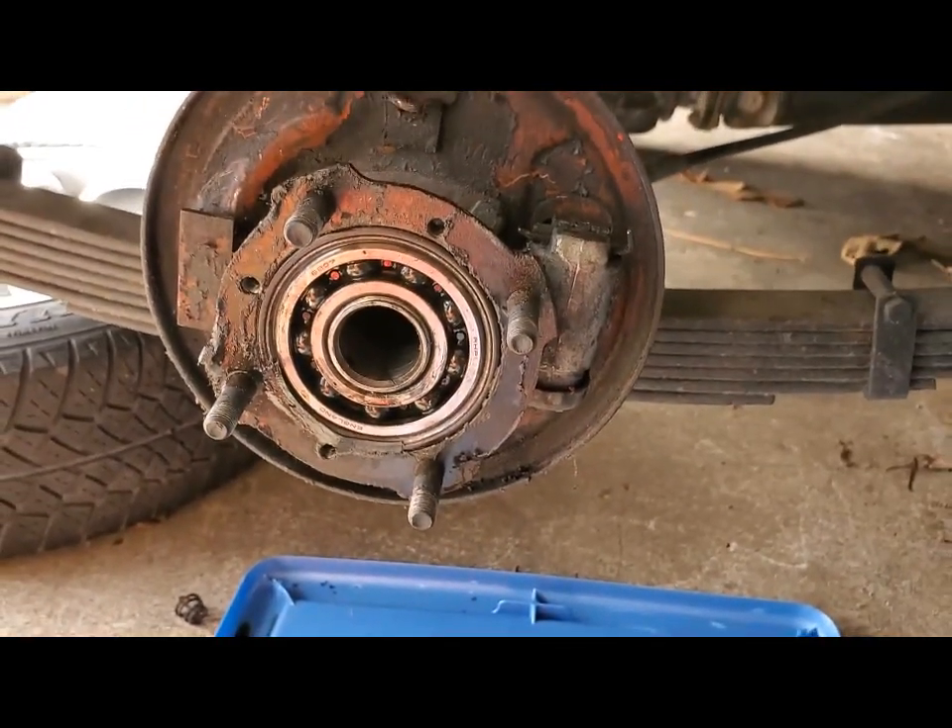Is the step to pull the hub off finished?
No.